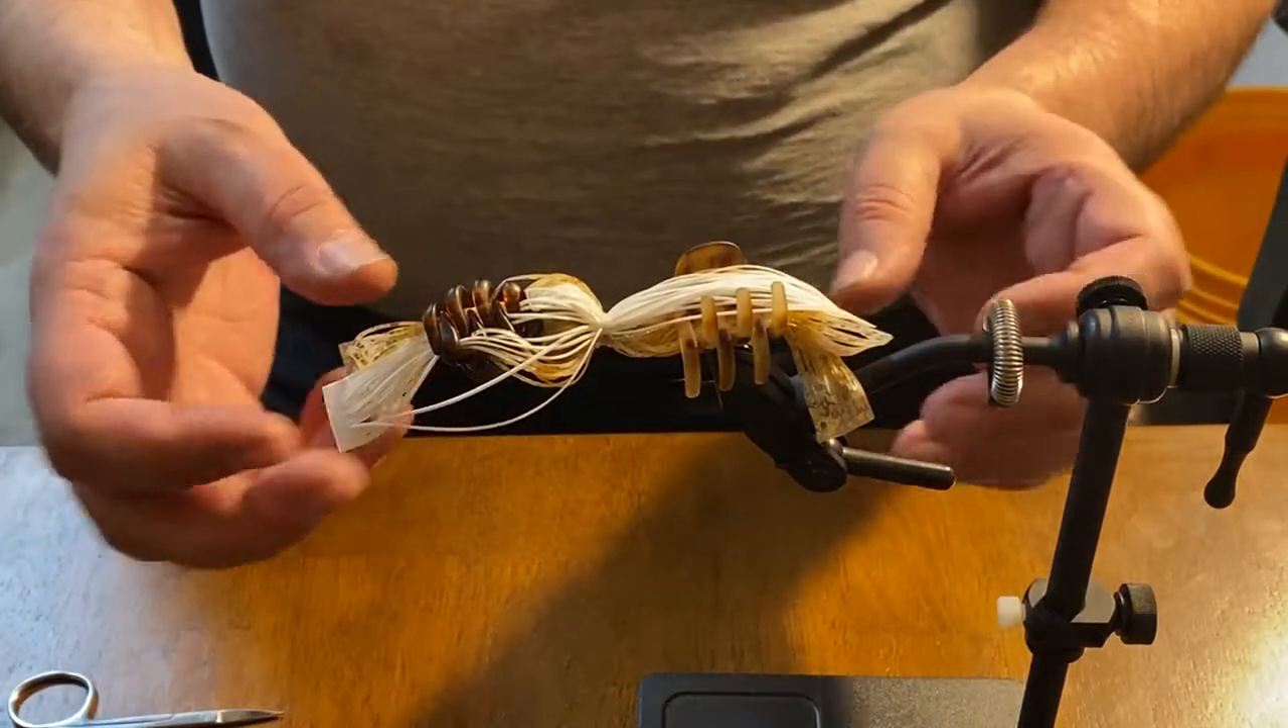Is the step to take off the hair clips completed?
No.